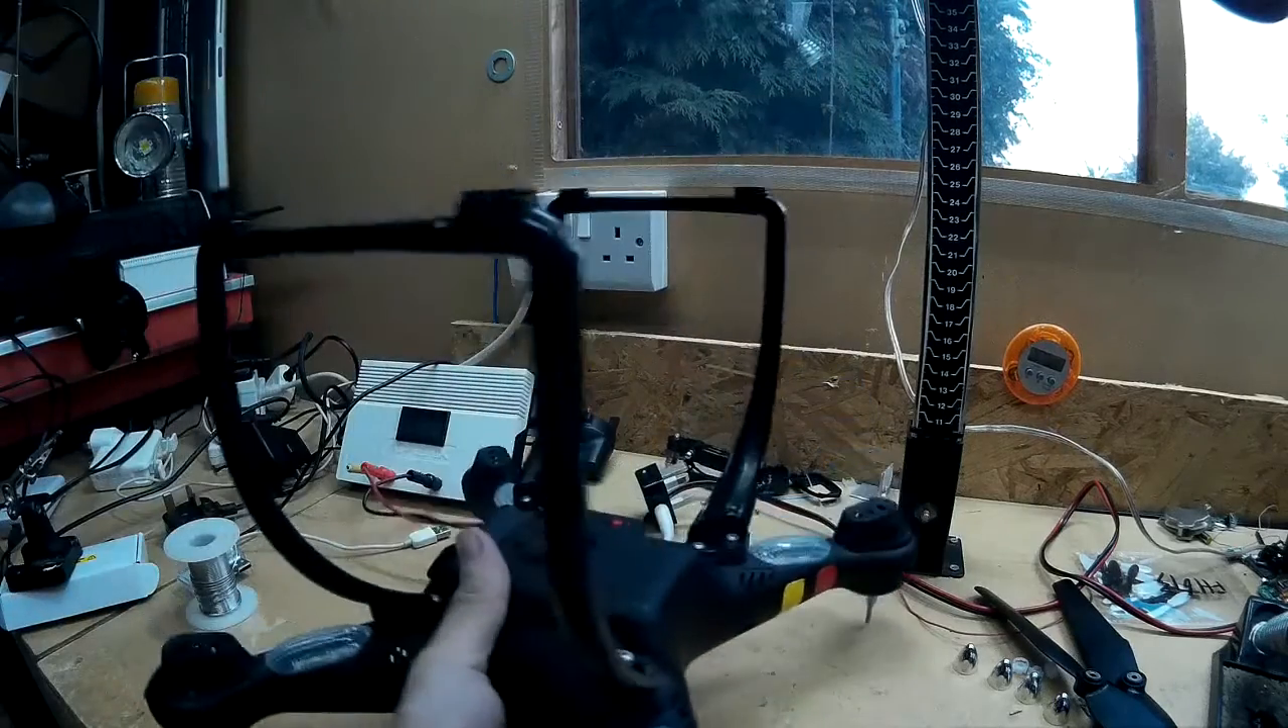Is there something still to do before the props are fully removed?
No.